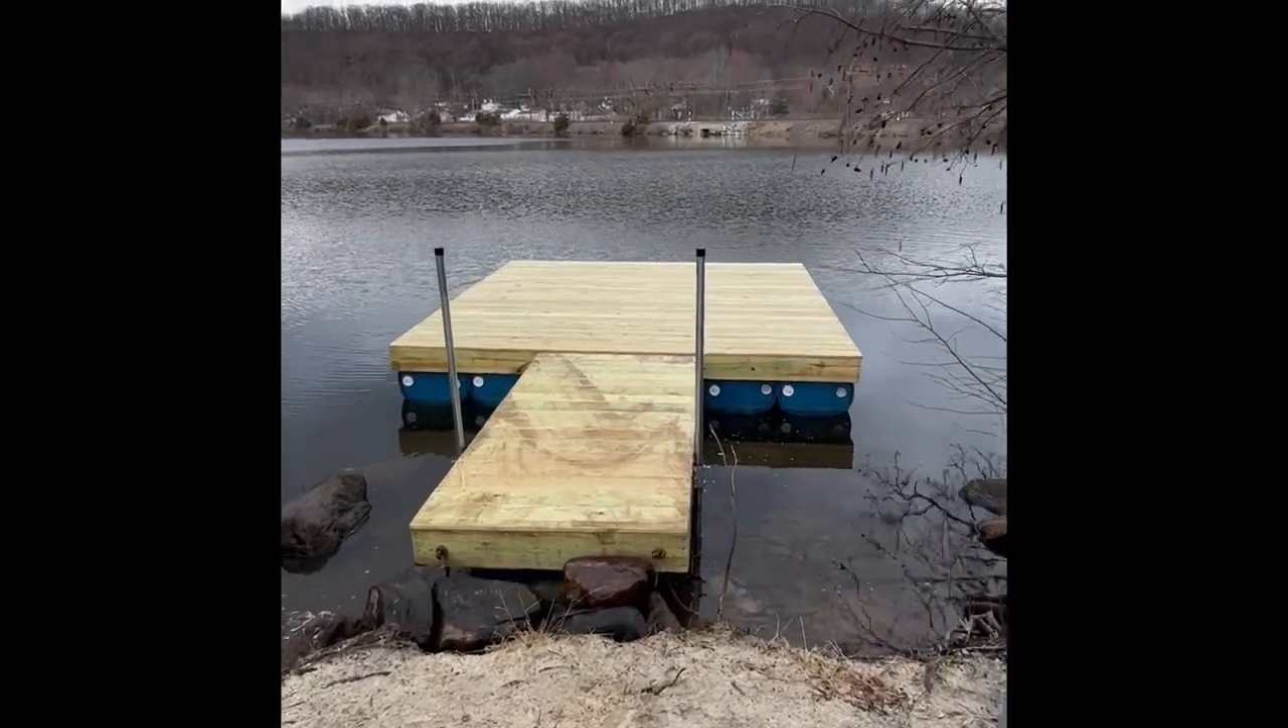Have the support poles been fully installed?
Yes.